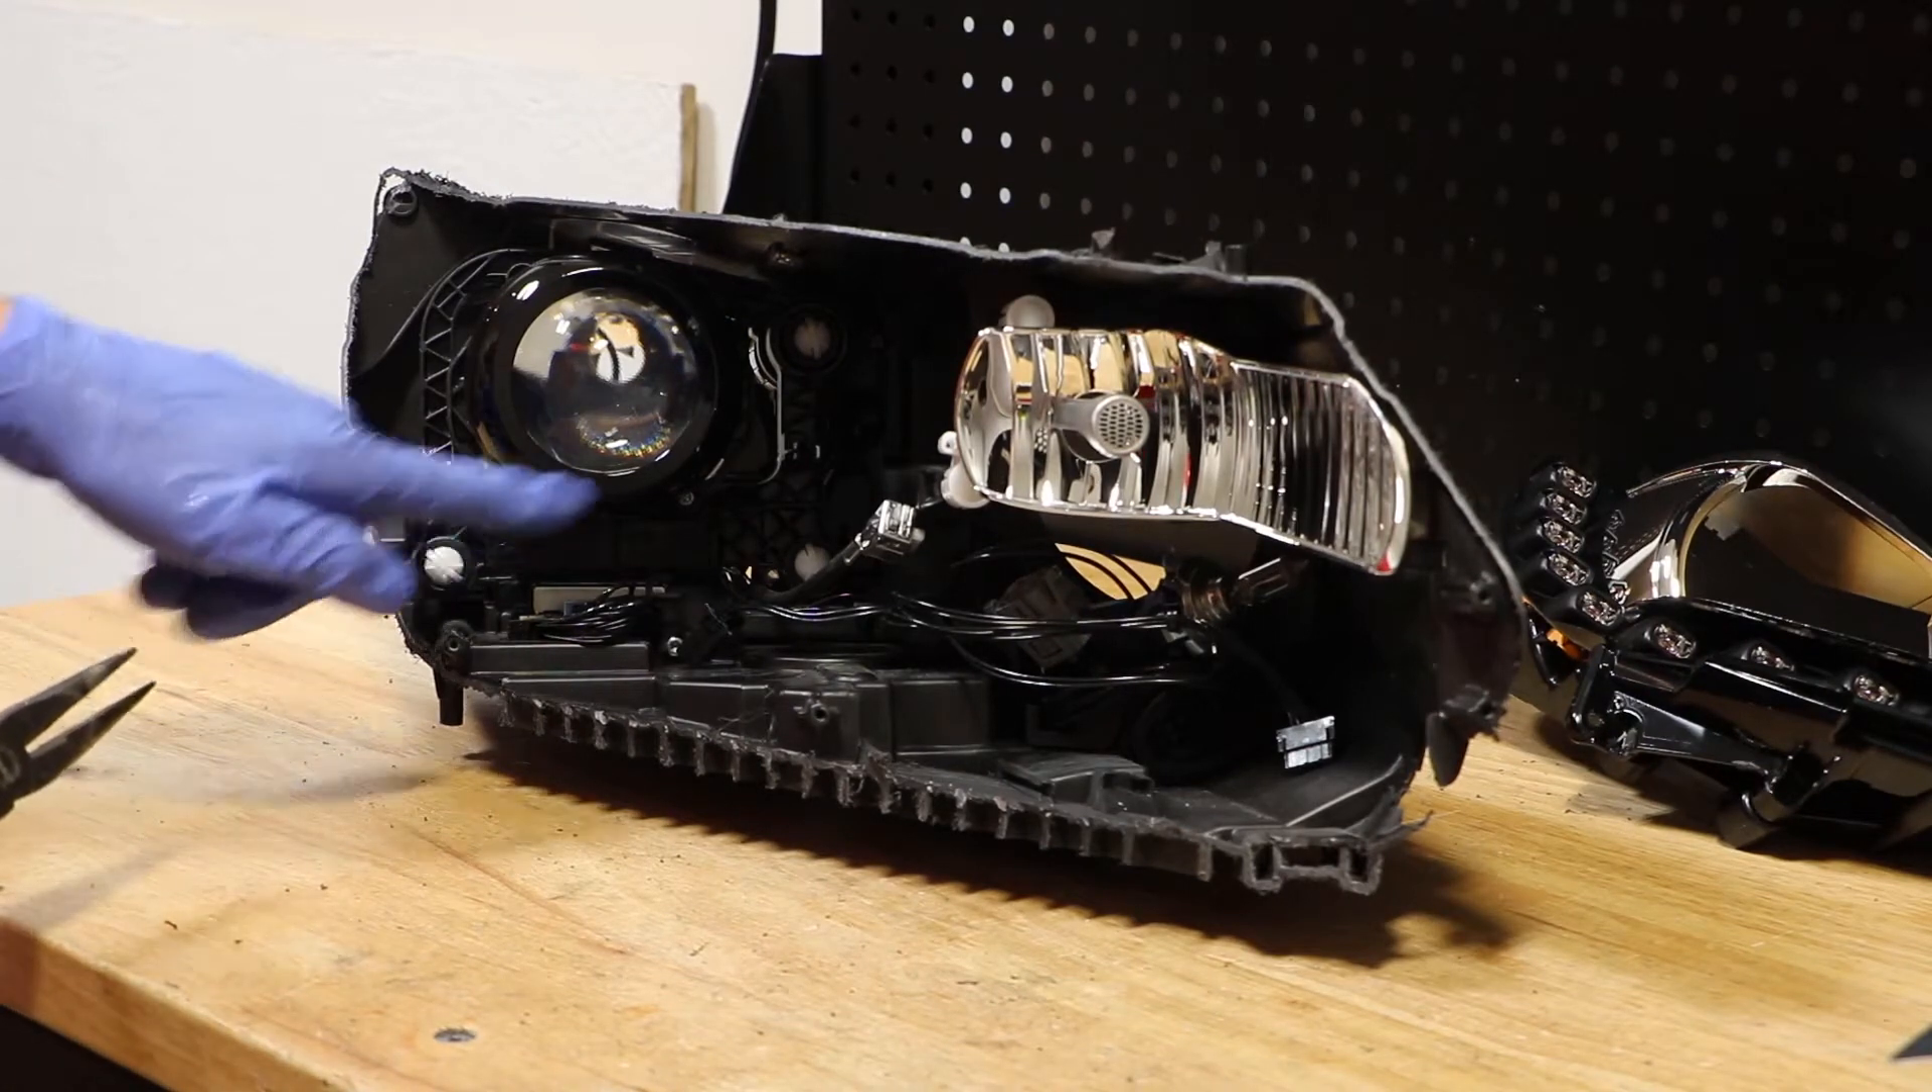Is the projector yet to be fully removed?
Yes.